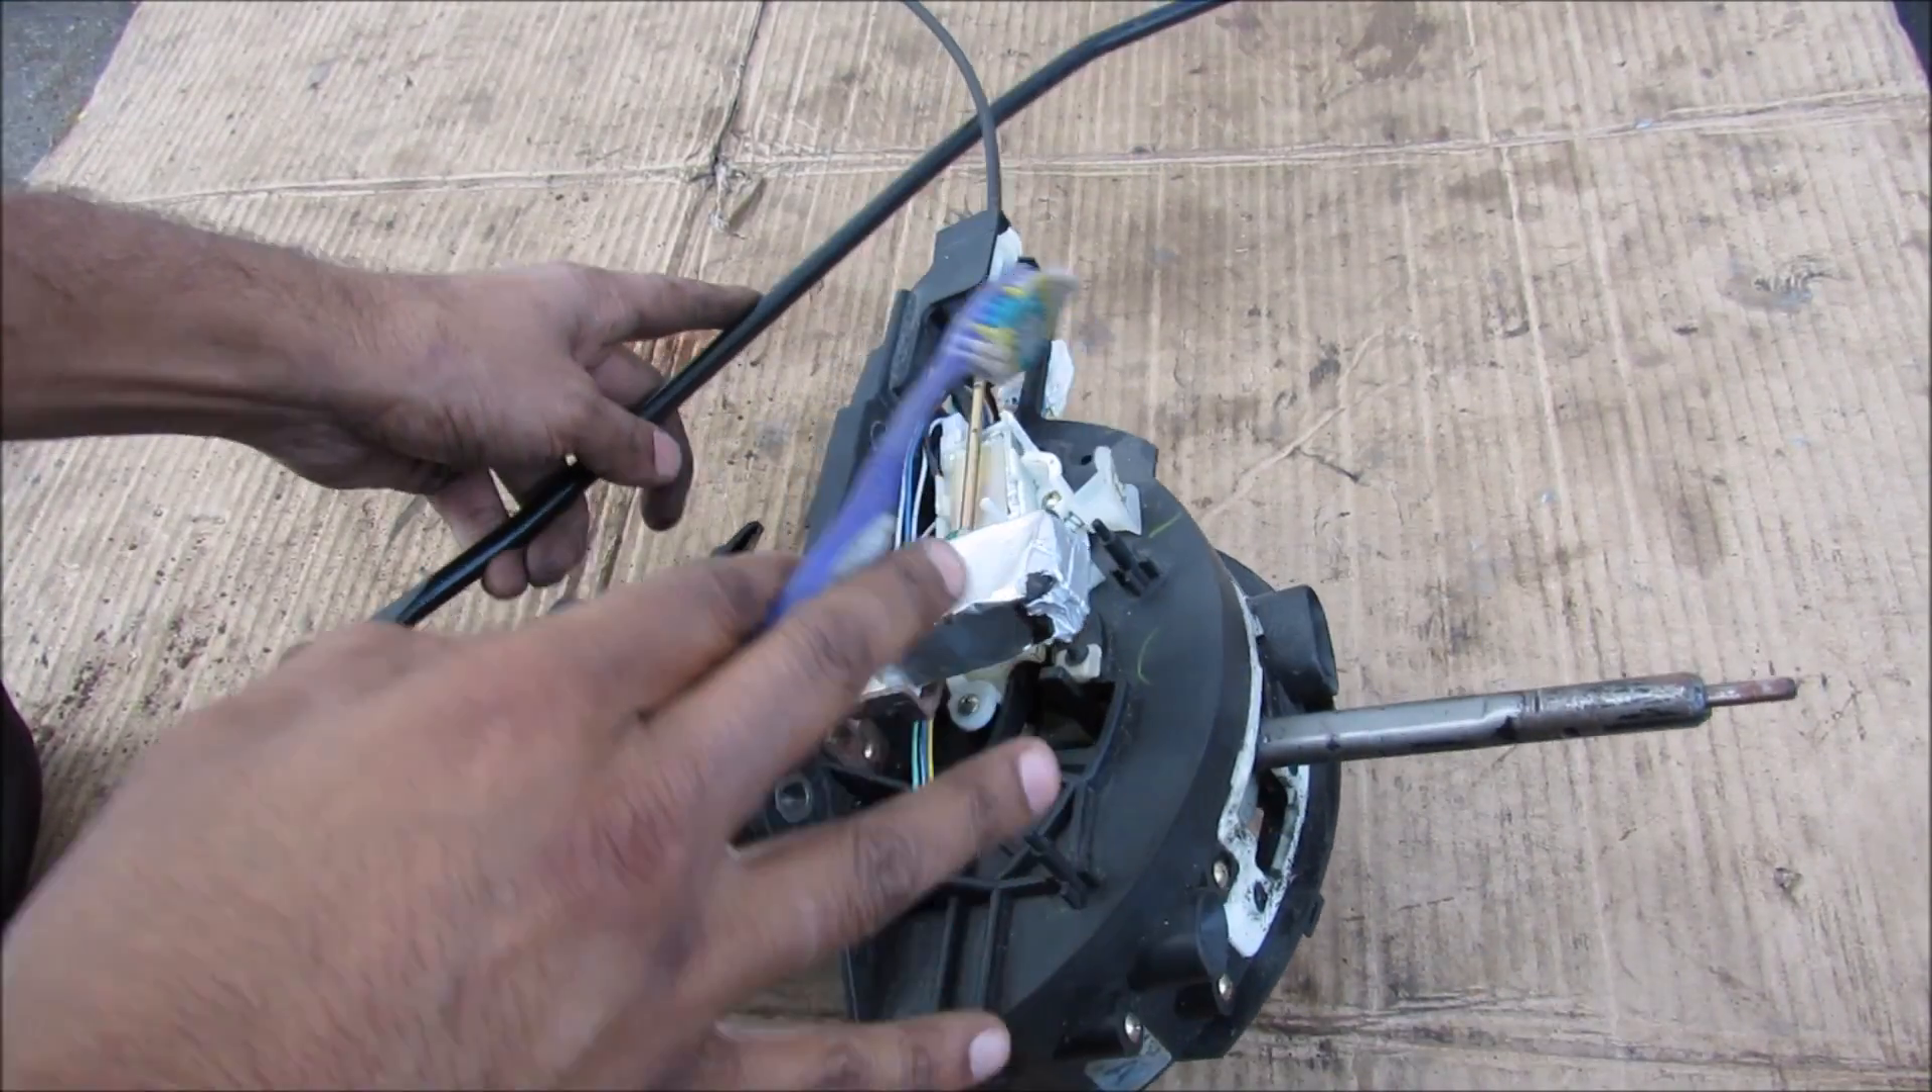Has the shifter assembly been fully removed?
Yes.